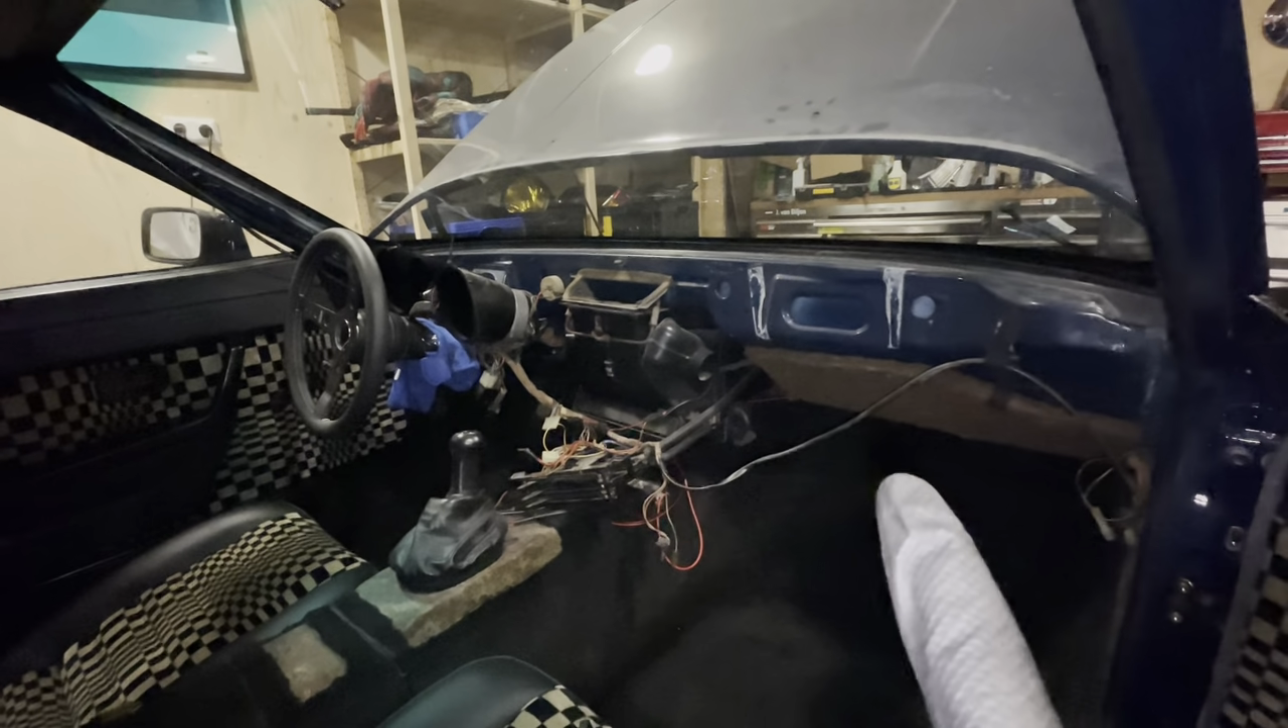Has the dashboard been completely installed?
No.